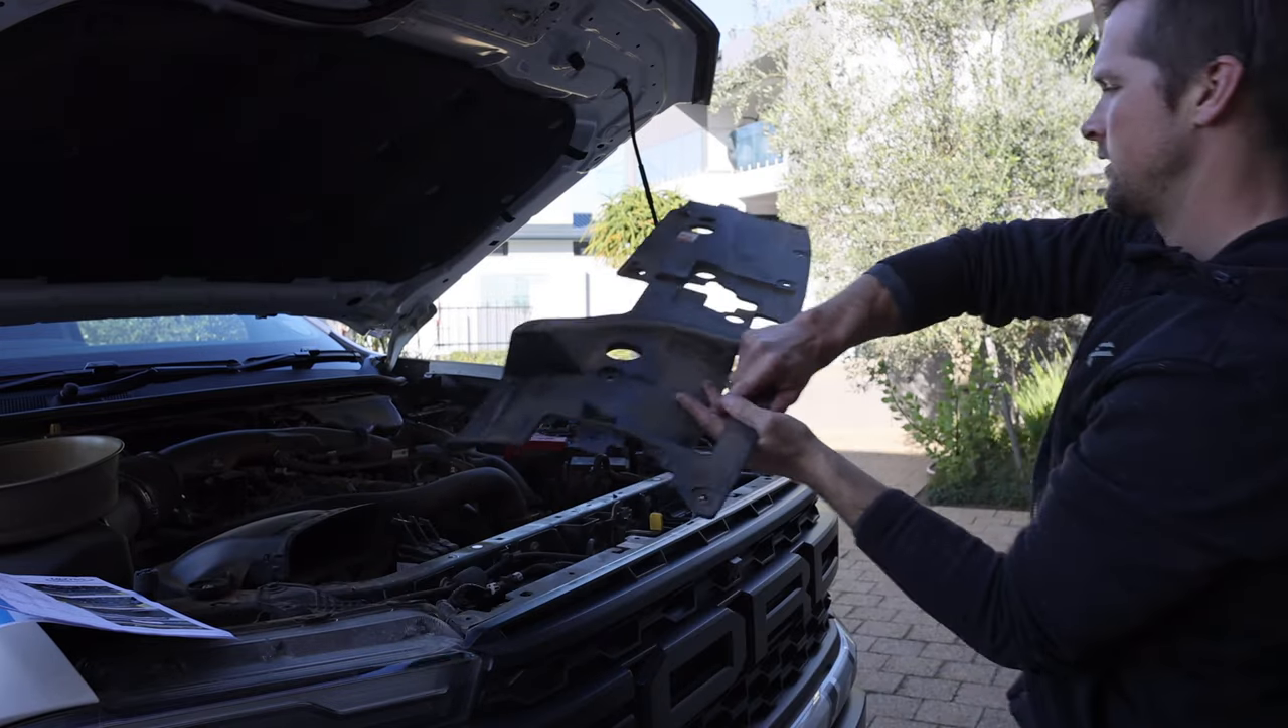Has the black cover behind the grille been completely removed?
Yes.